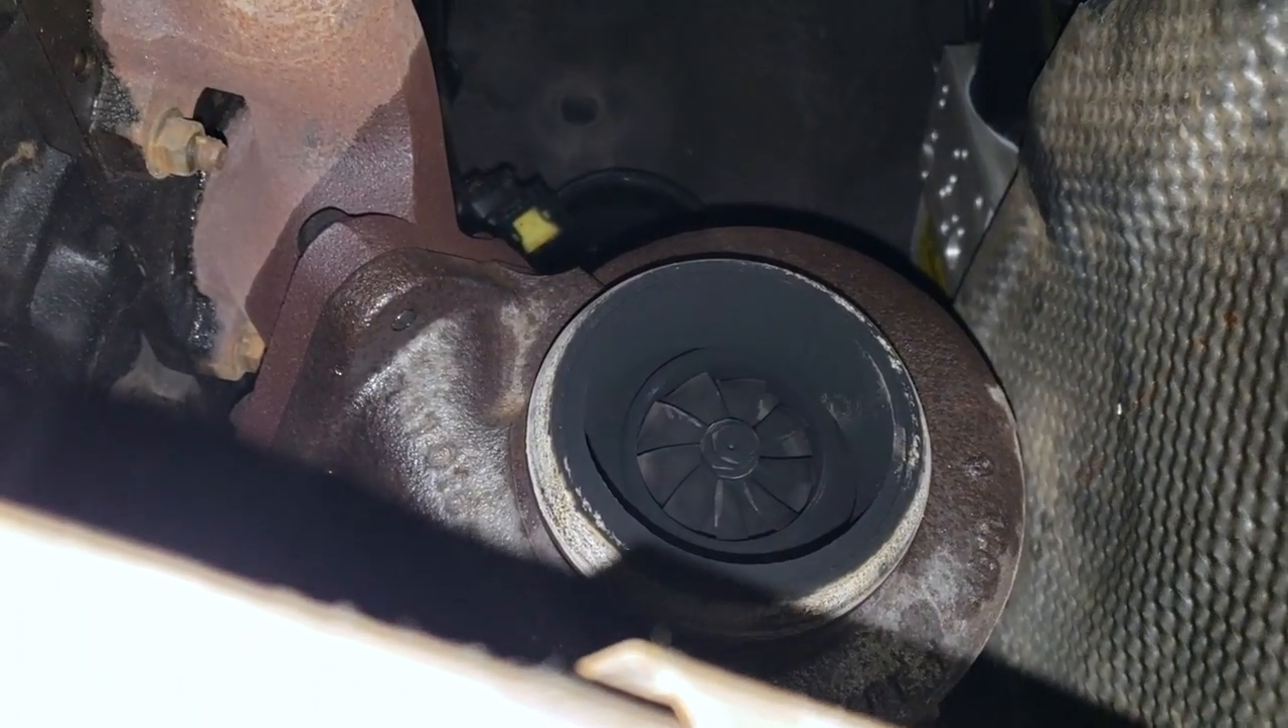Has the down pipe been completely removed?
Yes.